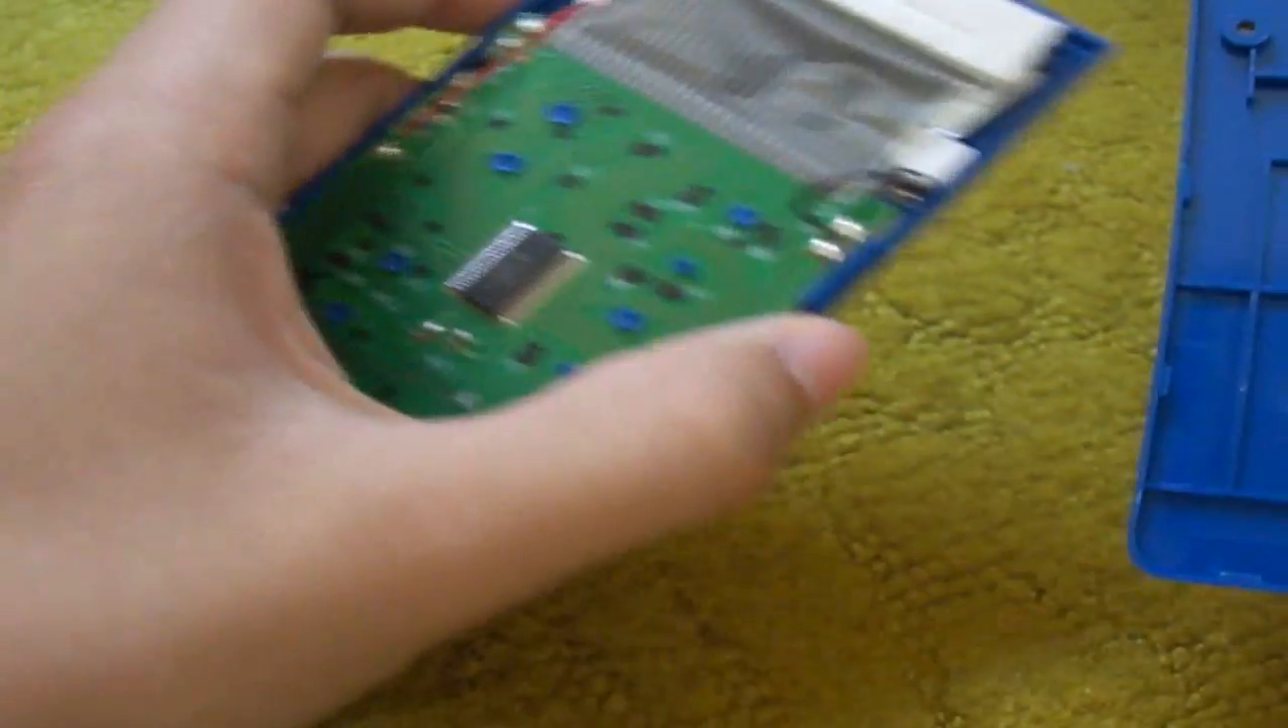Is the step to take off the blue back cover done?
Yes.